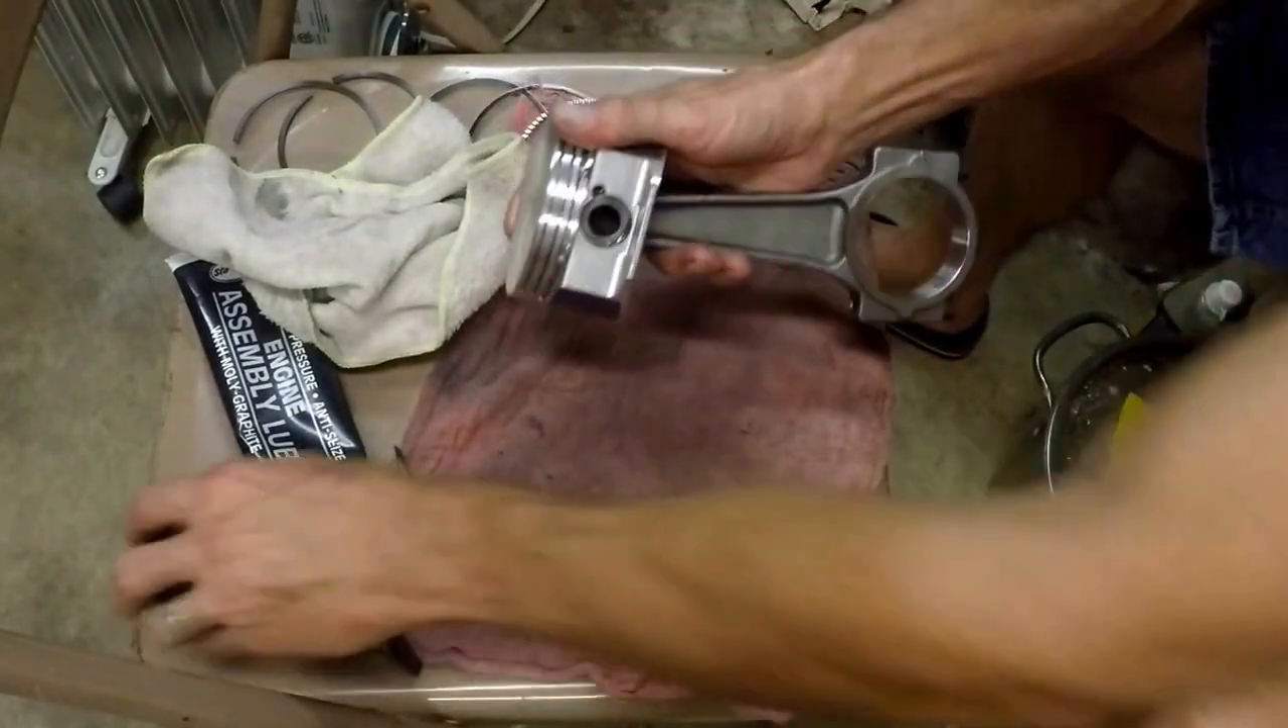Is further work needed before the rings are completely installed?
Yes.